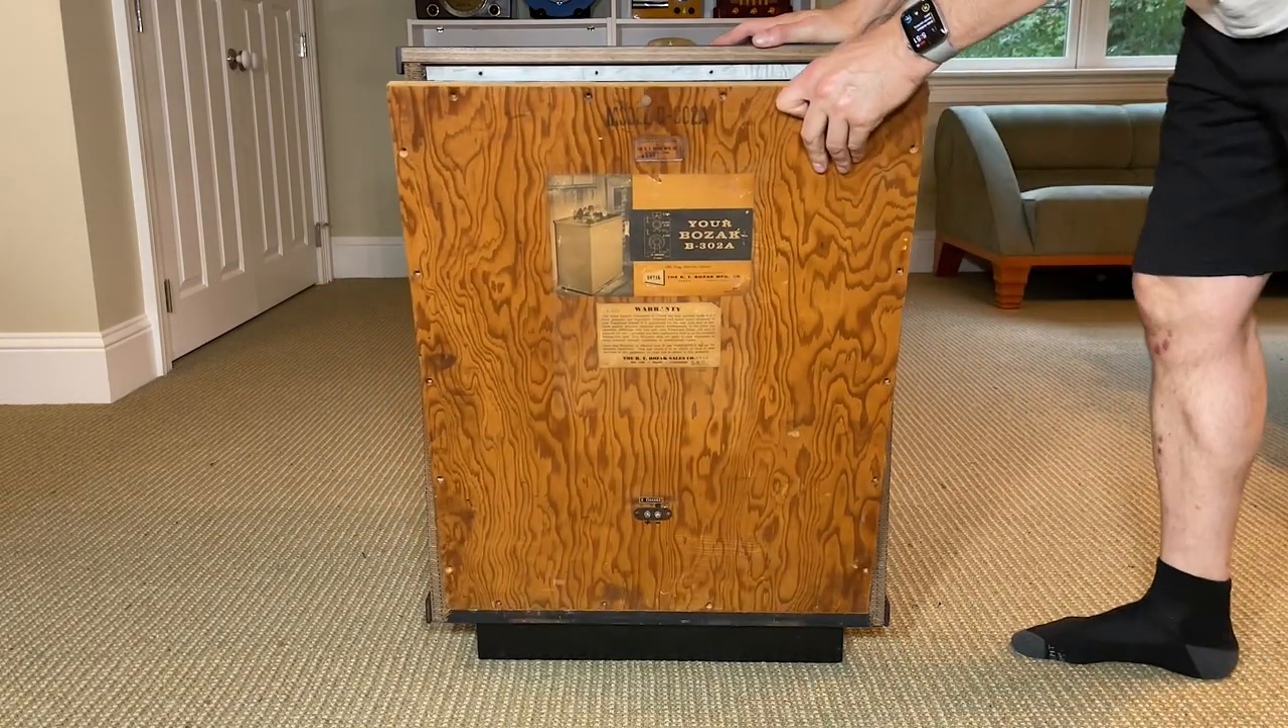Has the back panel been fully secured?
No.